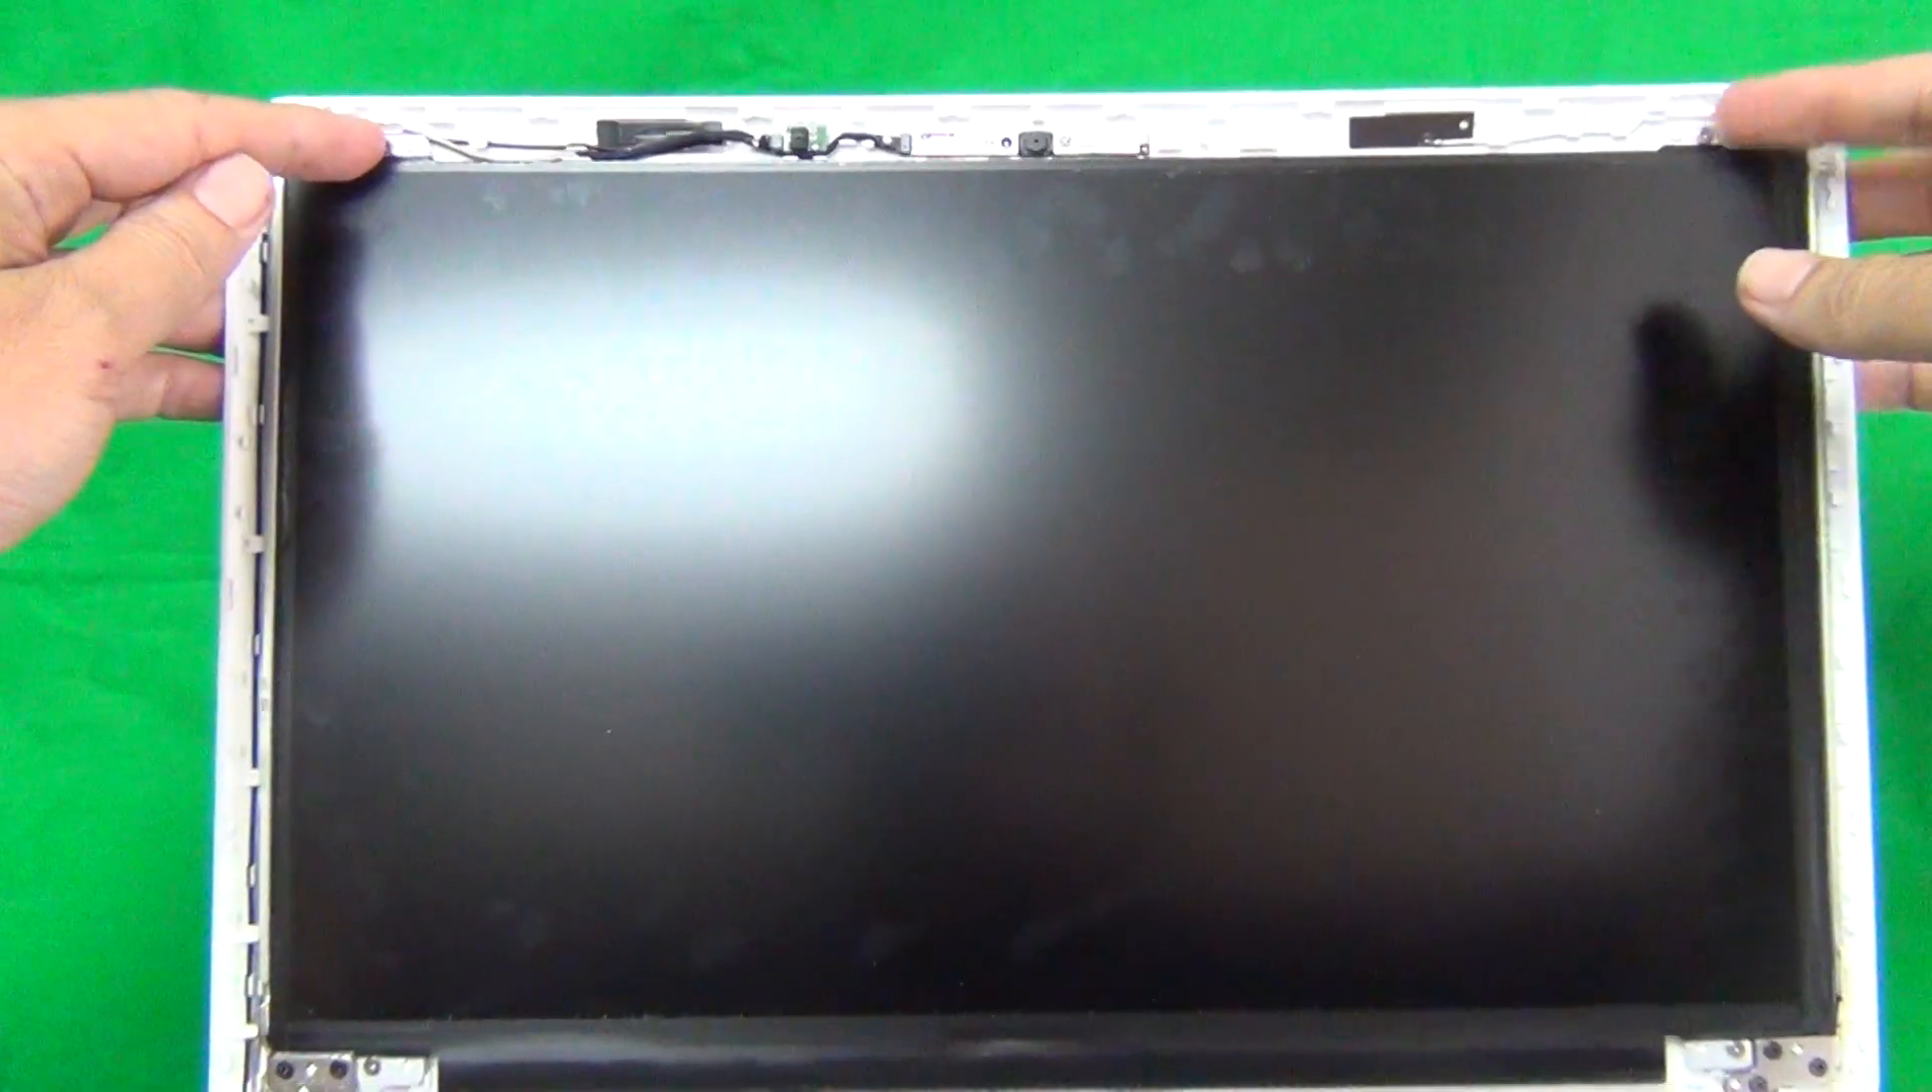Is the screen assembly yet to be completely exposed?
No.